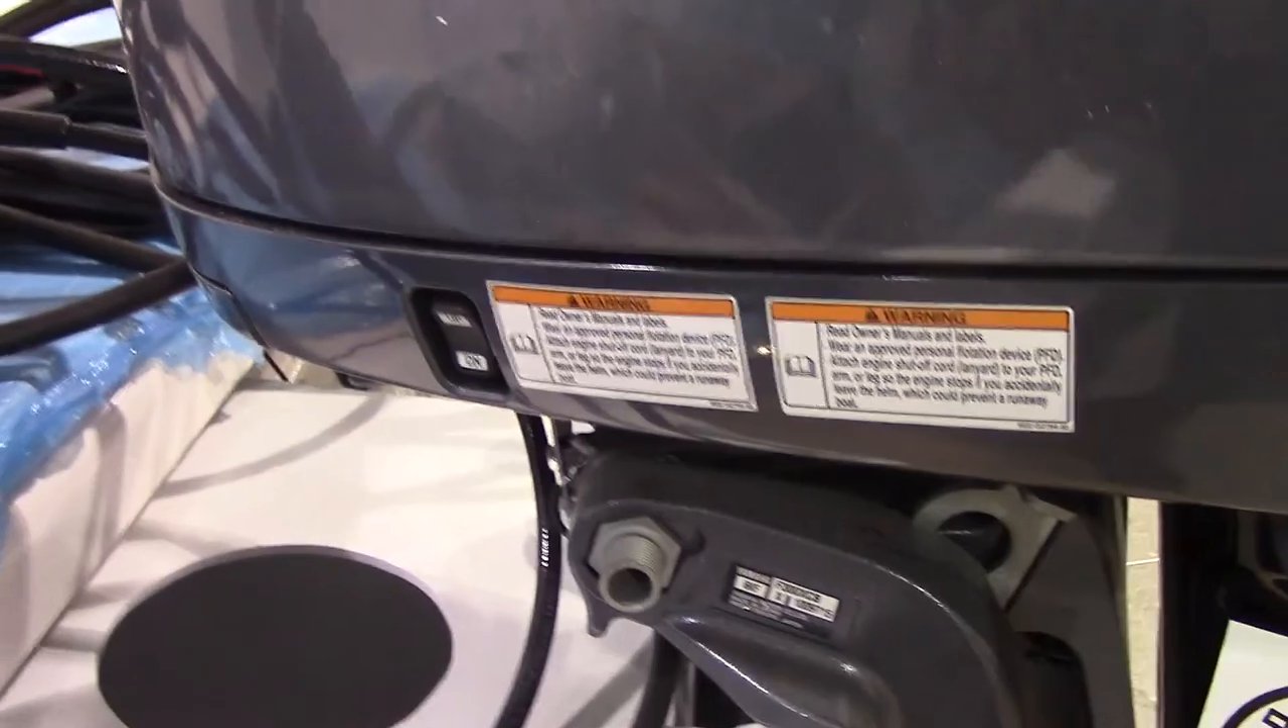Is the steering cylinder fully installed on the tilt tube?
No.